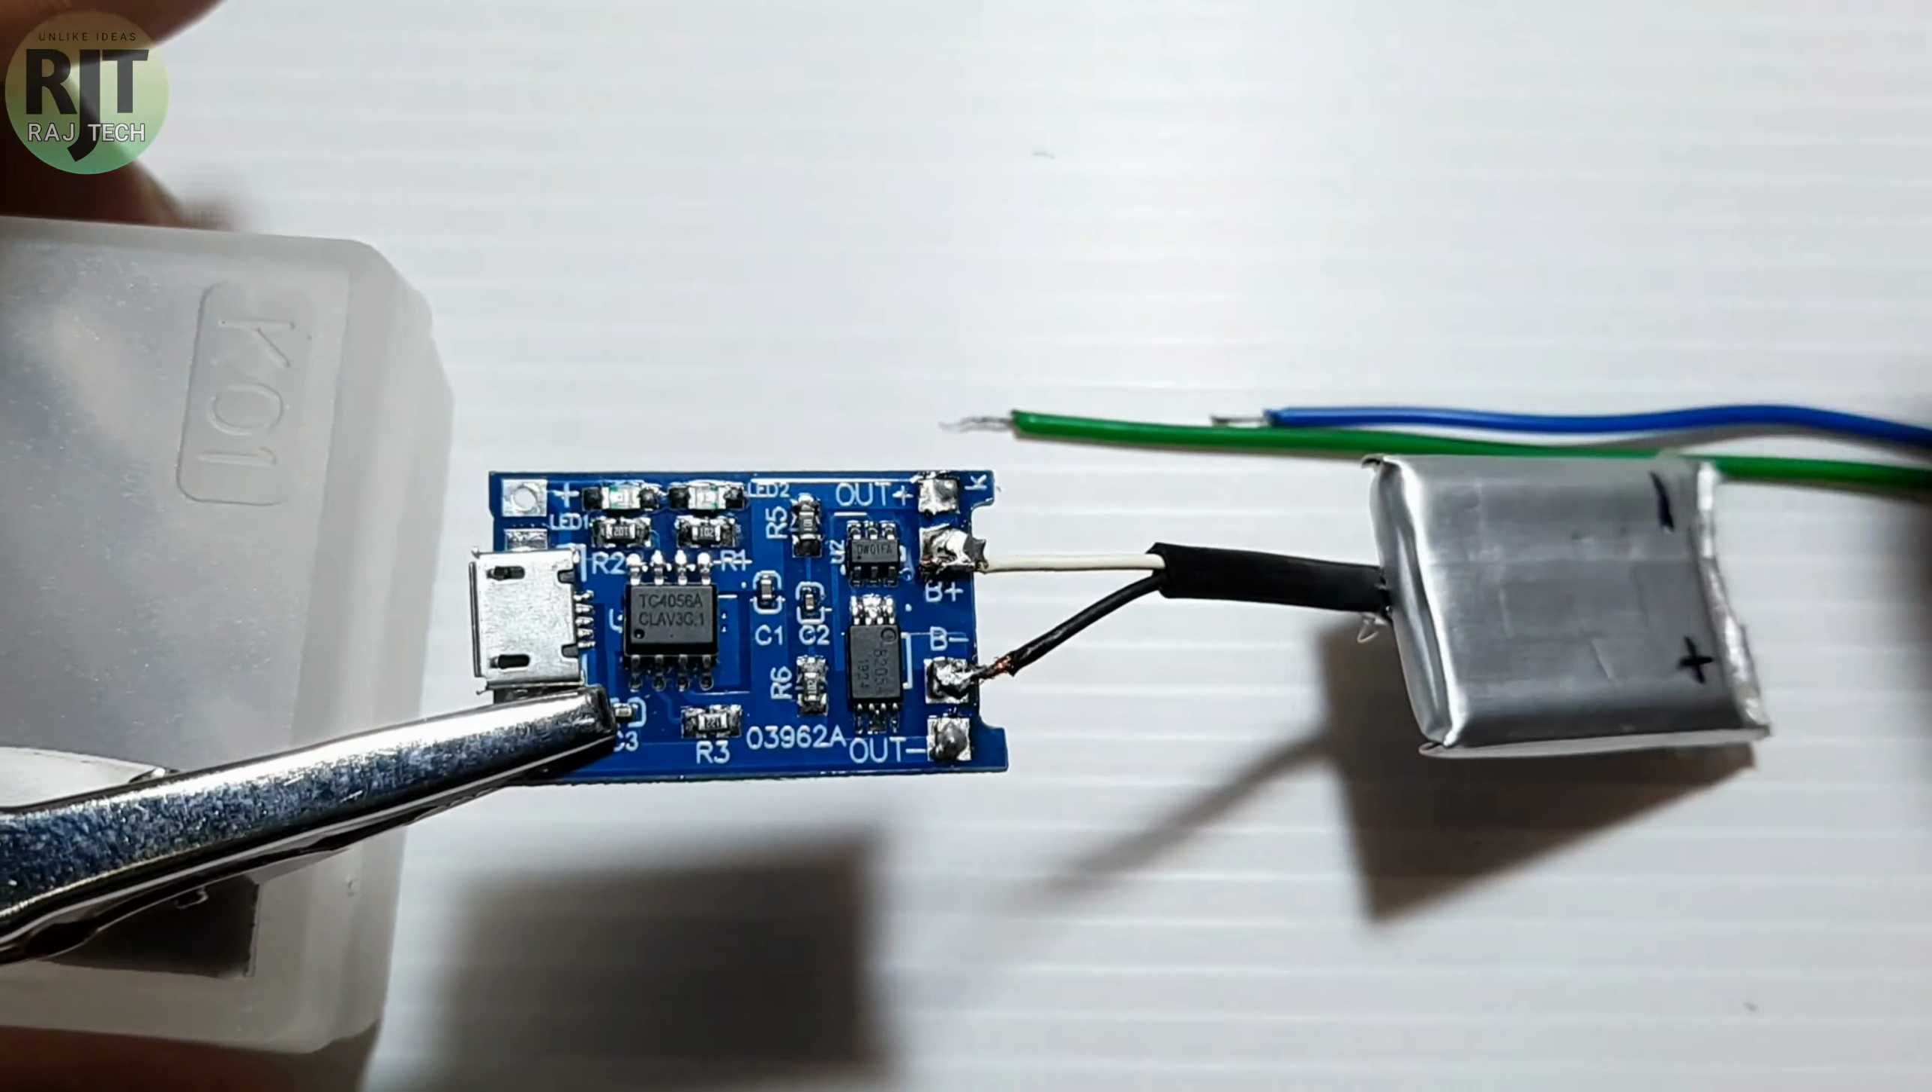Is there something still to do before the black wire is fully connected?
No.